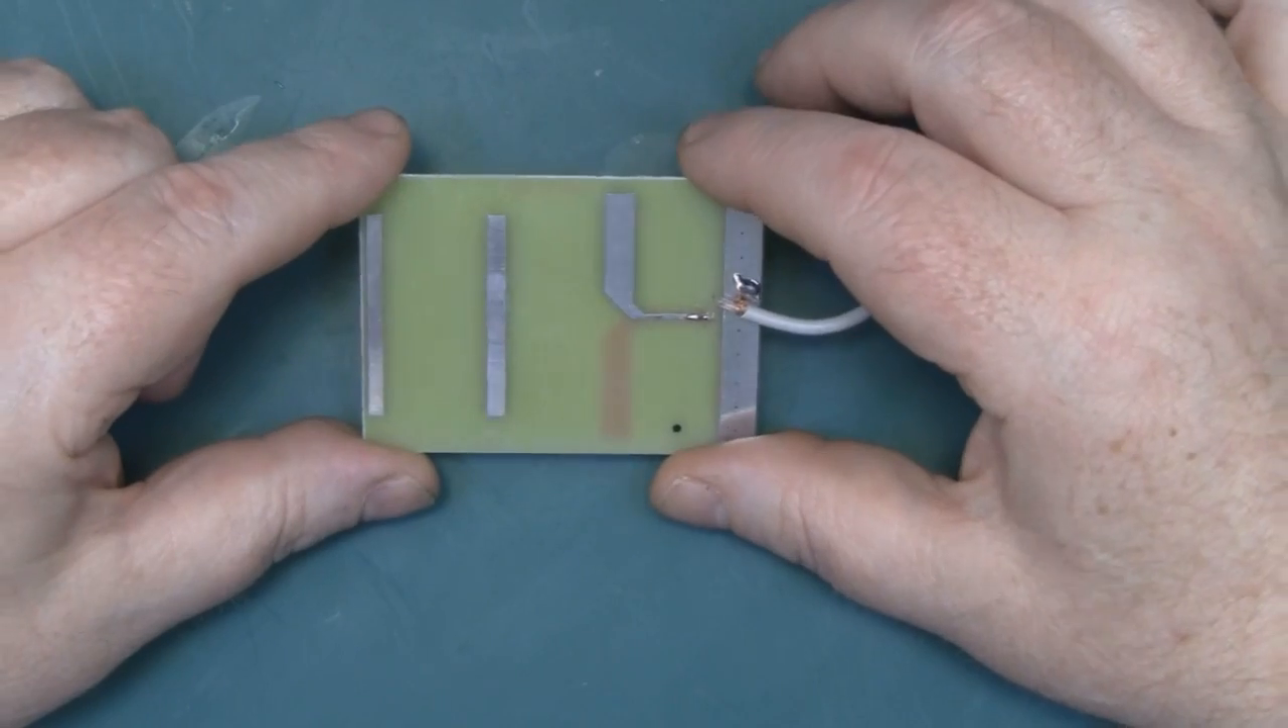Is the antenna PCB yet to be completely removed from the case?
No.